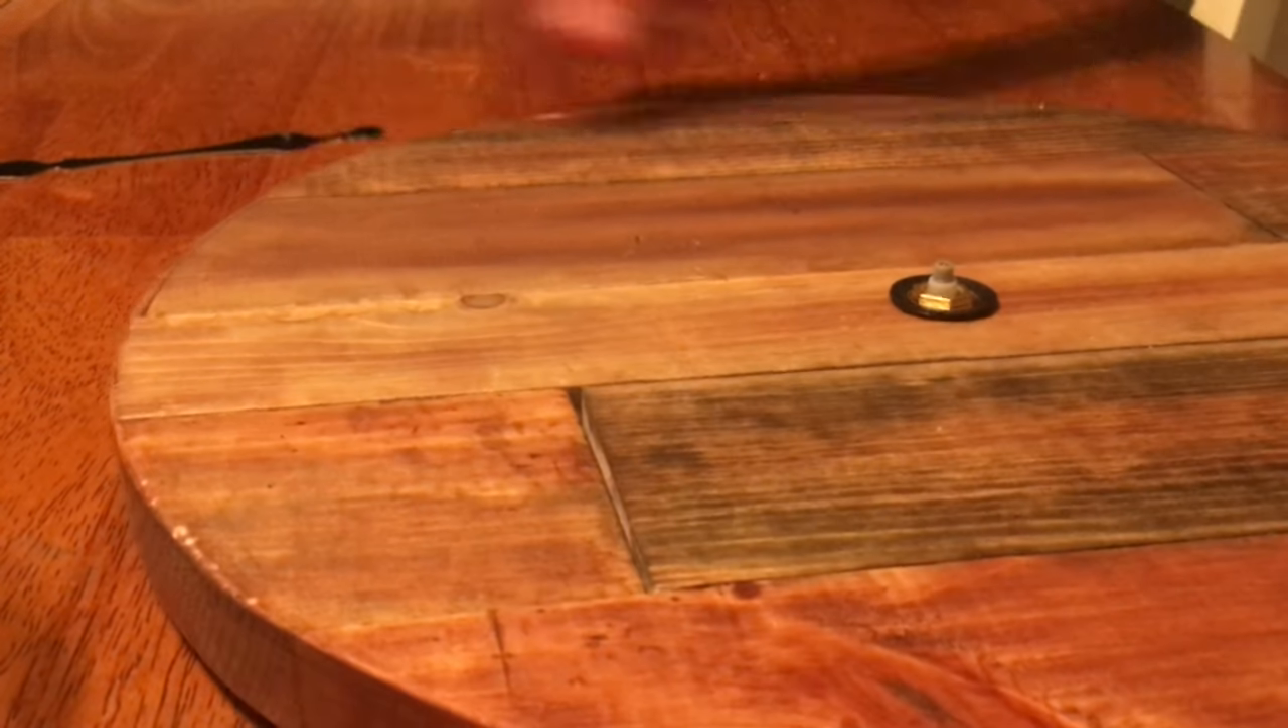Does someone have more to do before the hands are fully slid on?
Yes.